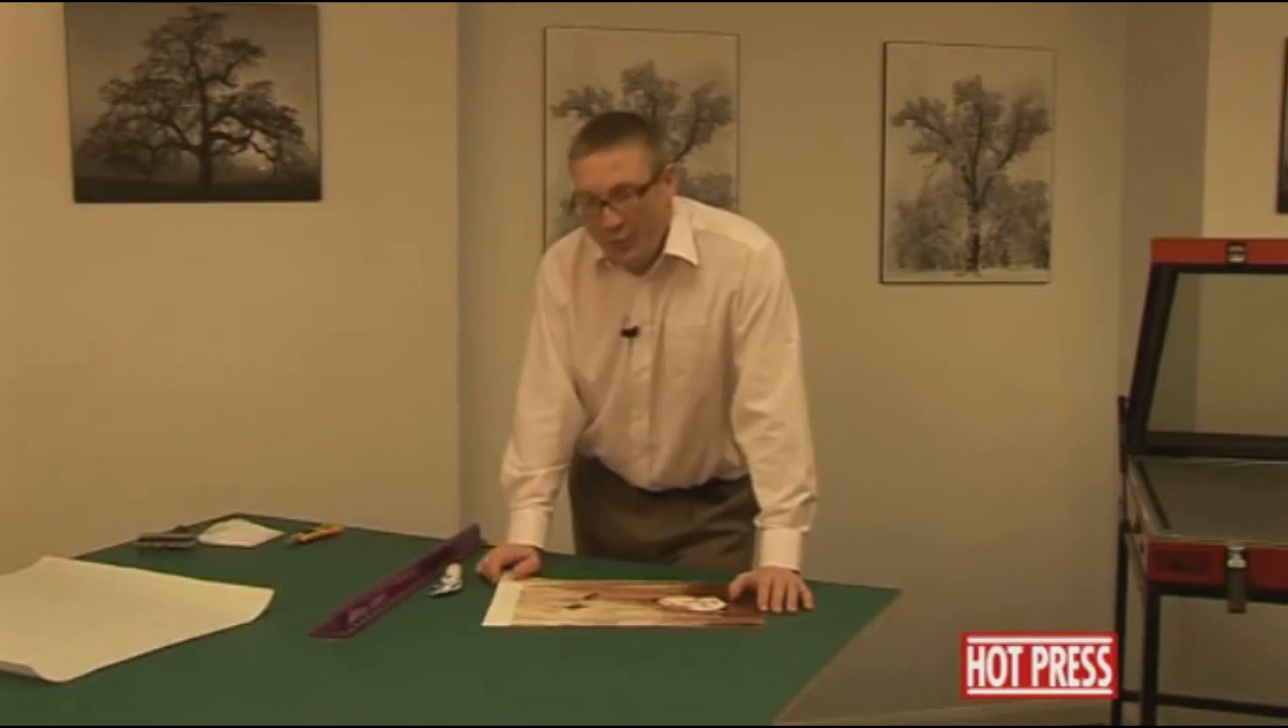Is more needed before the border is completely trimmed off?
Yes.